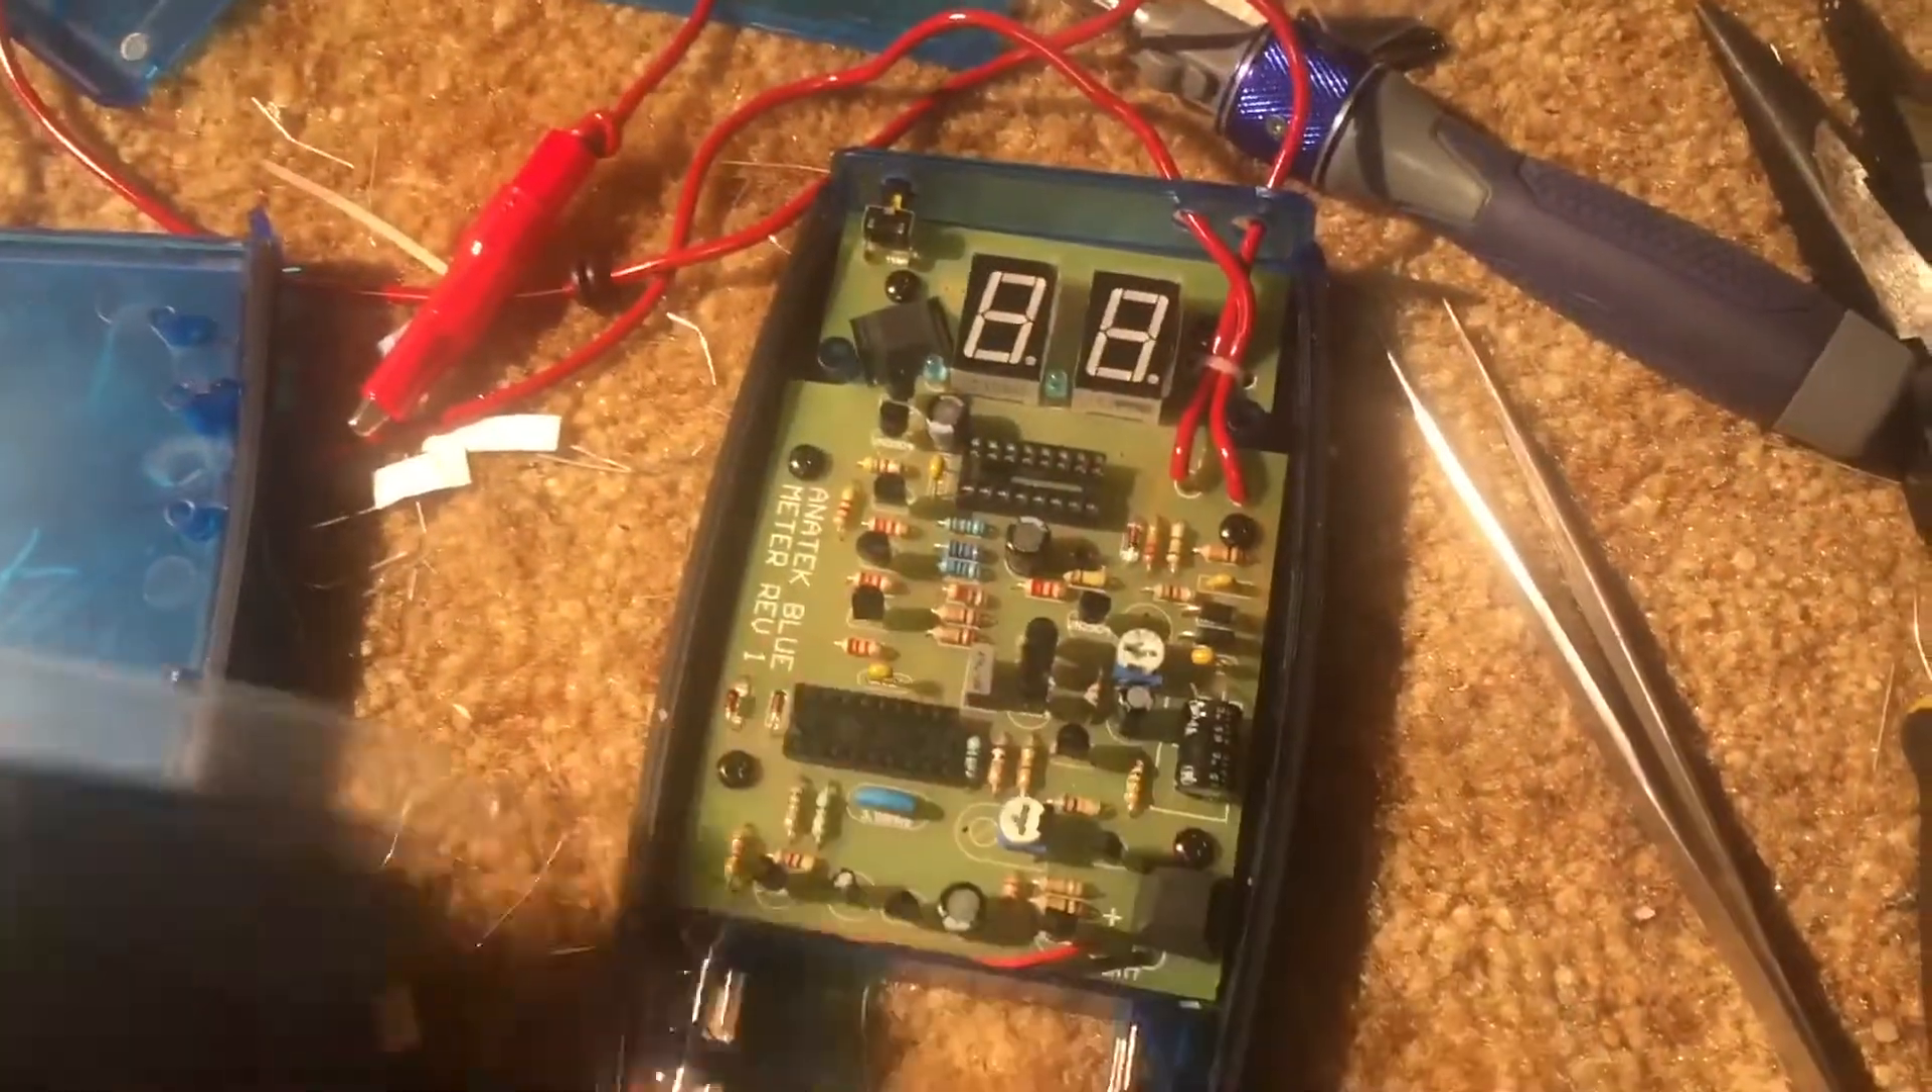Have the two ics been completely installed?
No.